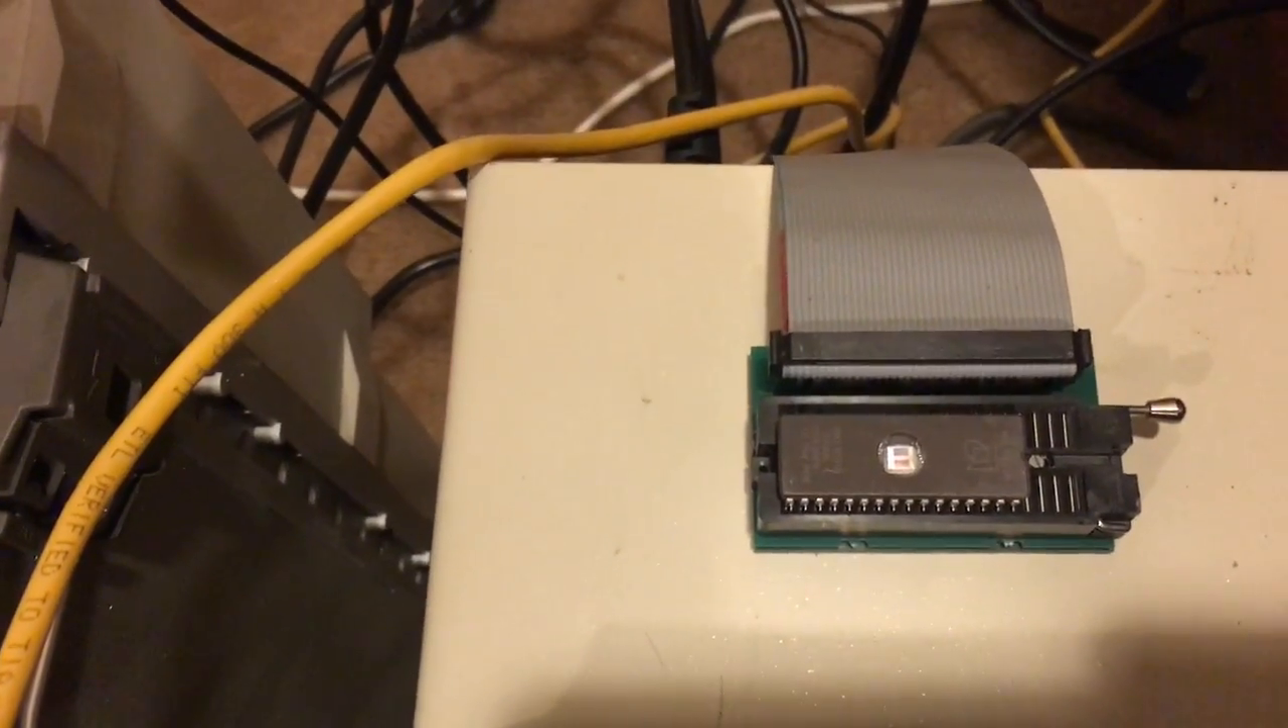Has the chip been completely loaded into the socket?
Yes.